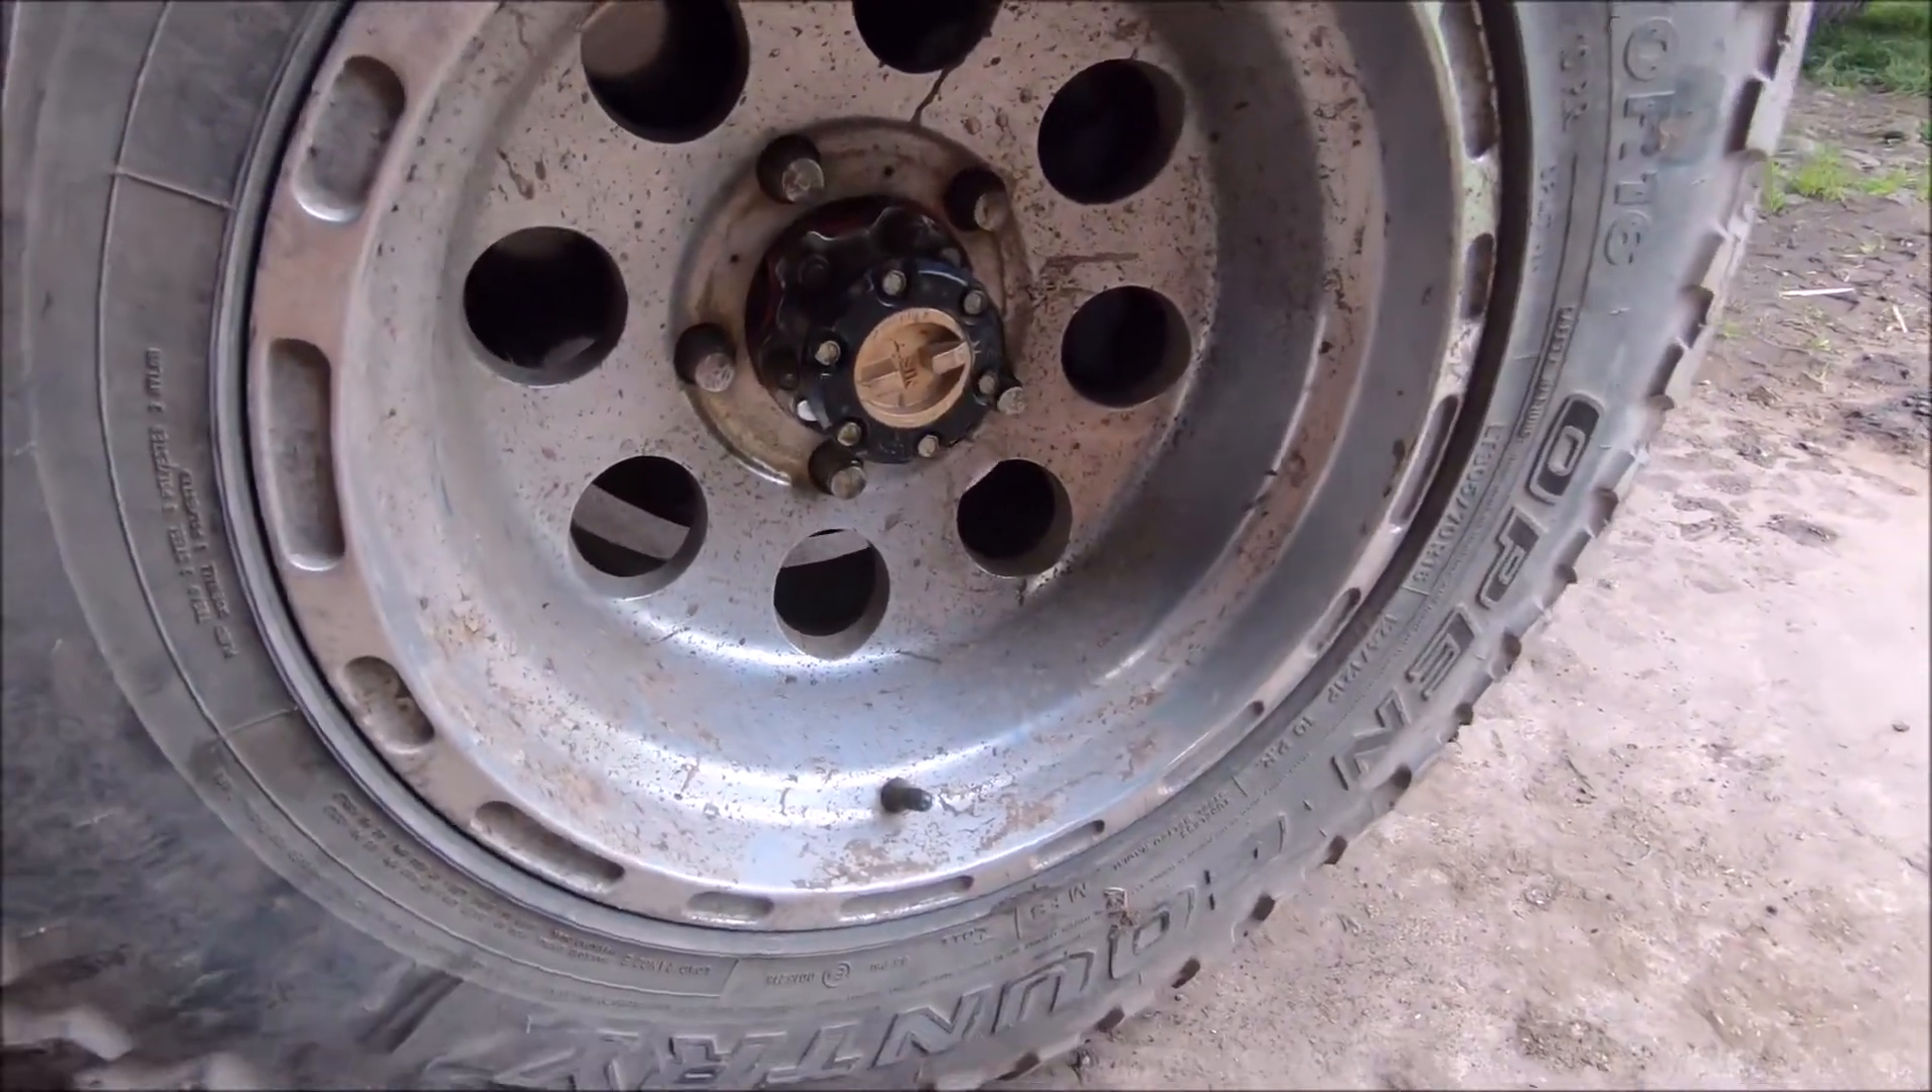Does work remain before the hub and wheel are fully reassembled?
No.